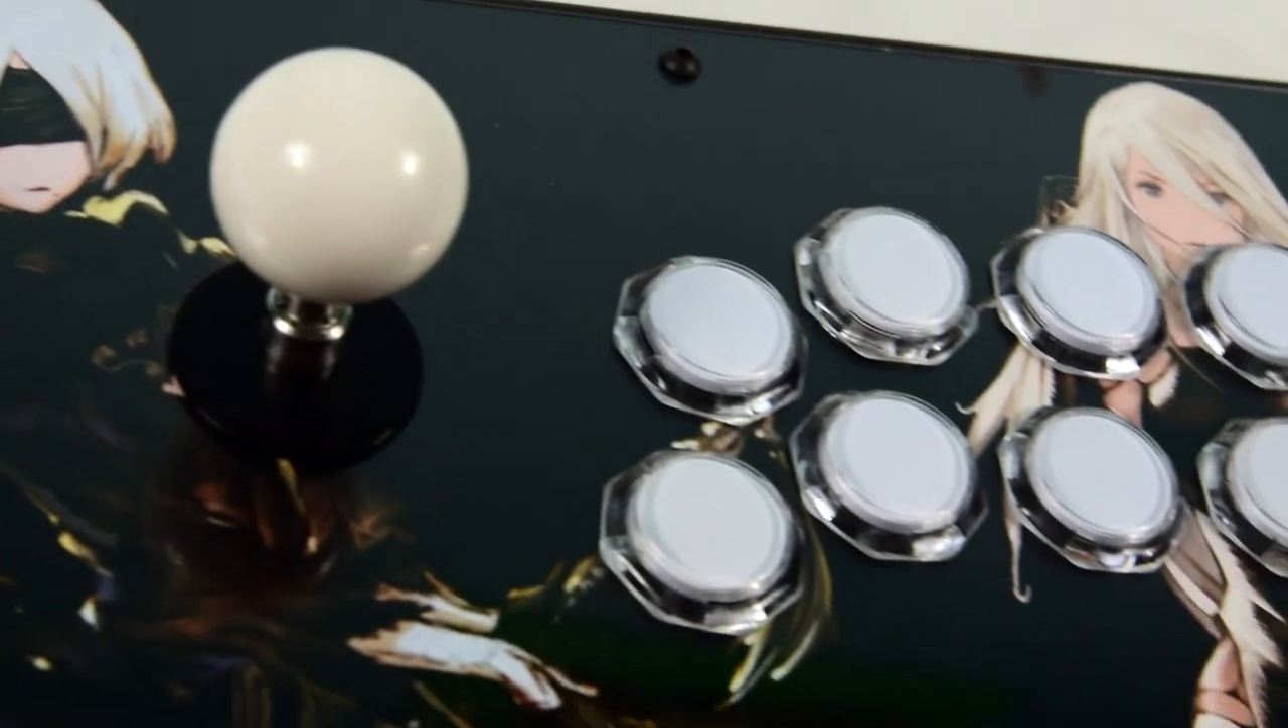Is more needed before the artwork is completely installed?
No.